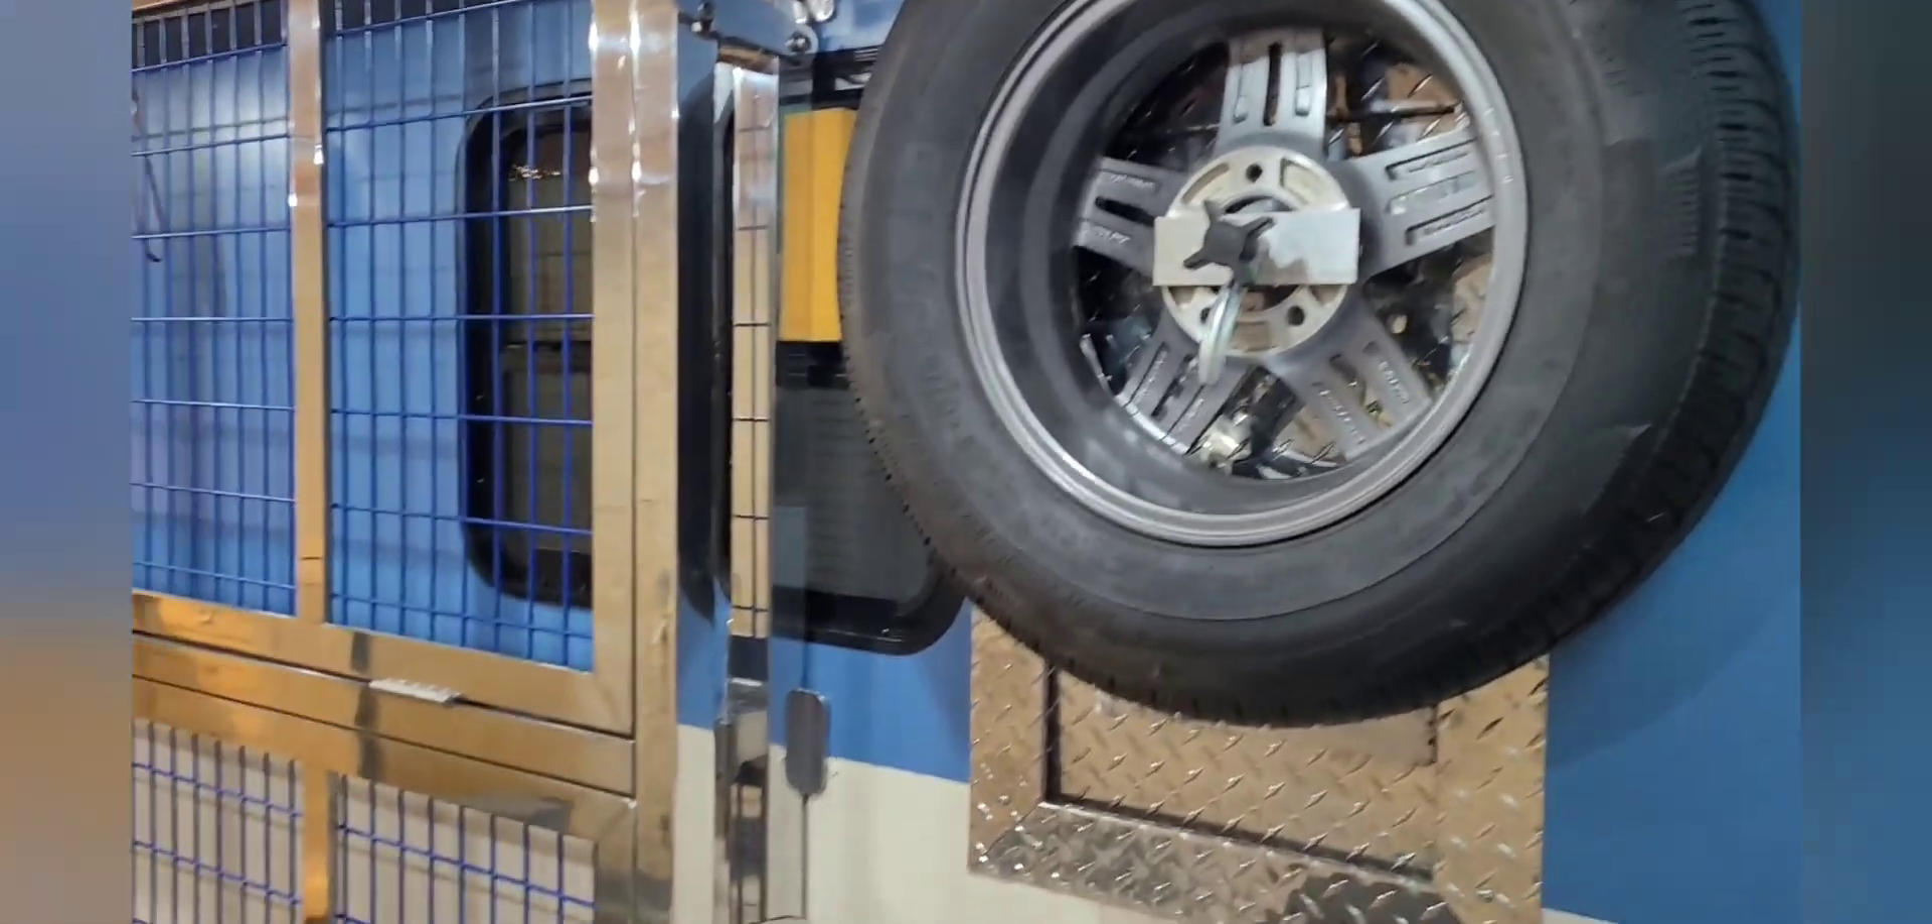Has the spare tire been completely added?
Yes.